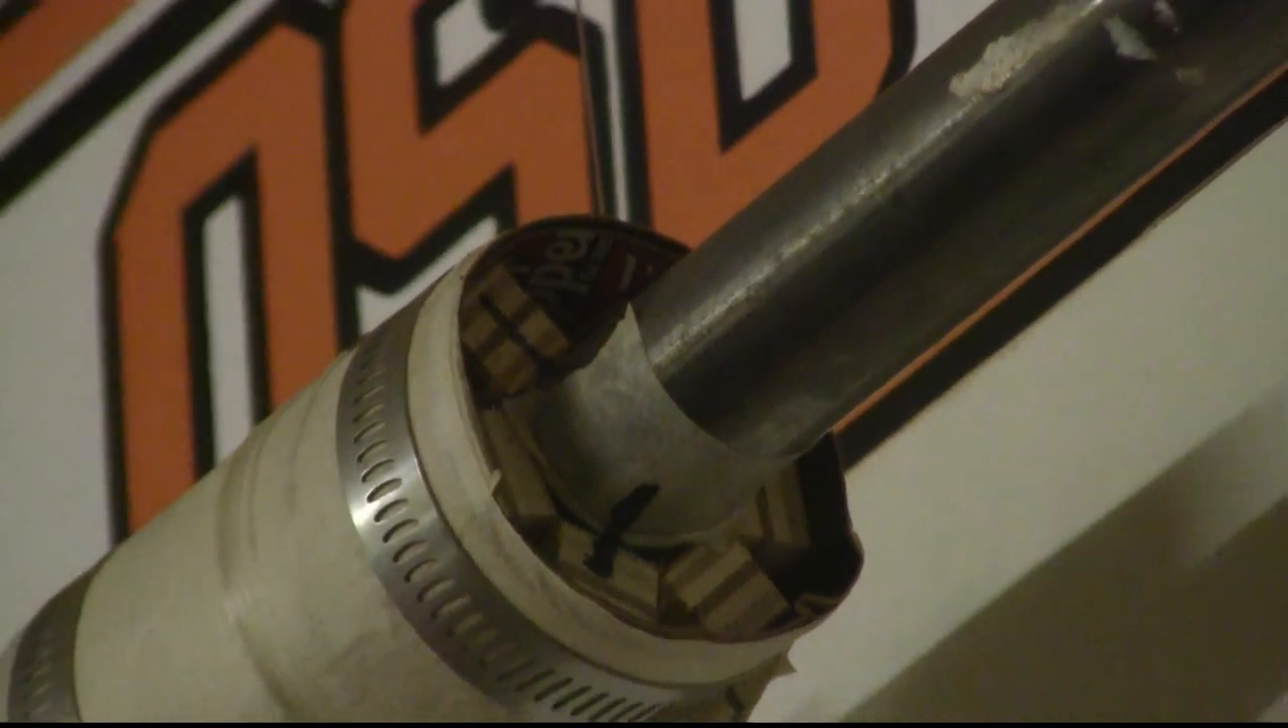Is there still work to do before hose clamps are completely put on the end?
No.